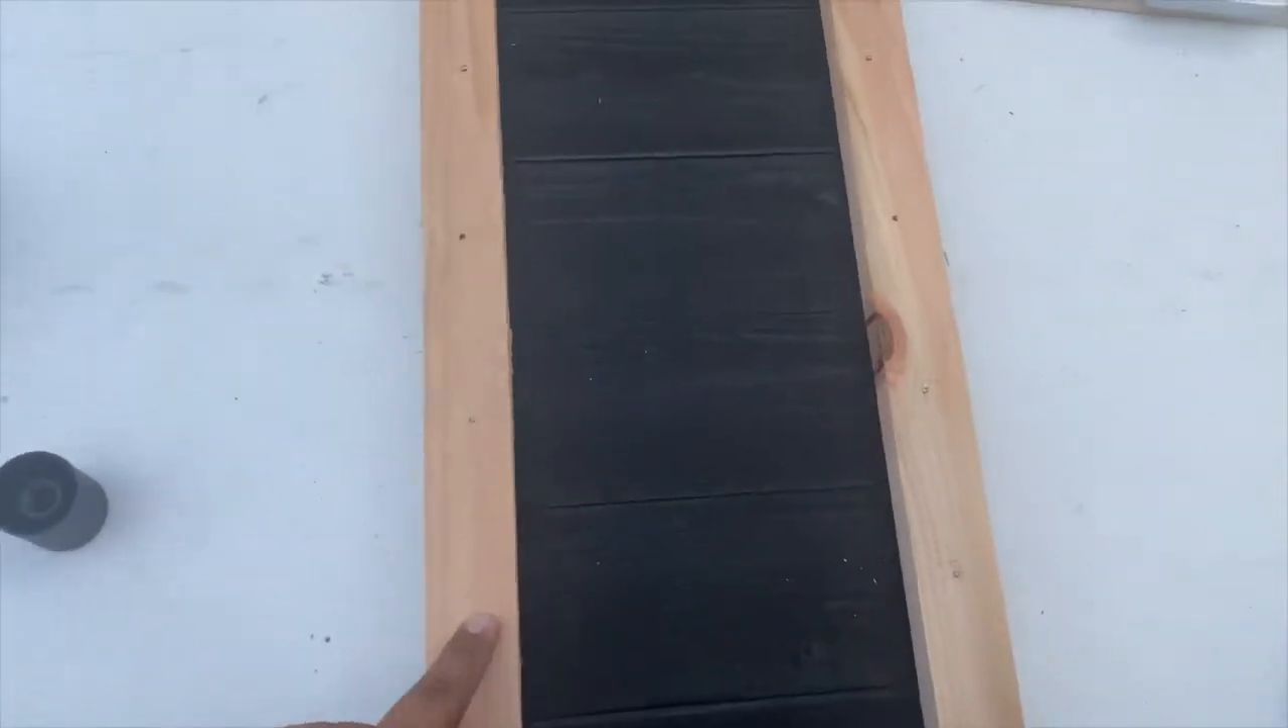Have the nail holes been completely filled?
No.